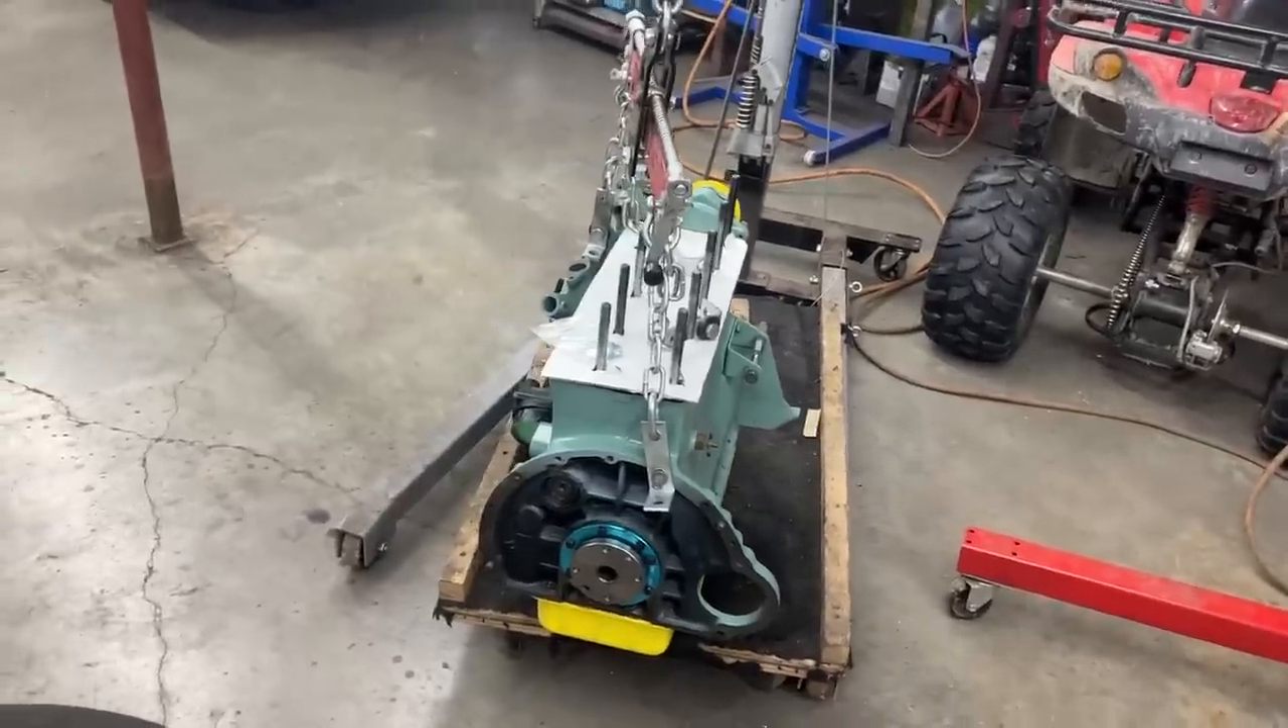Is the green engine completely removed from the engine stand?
Yes.